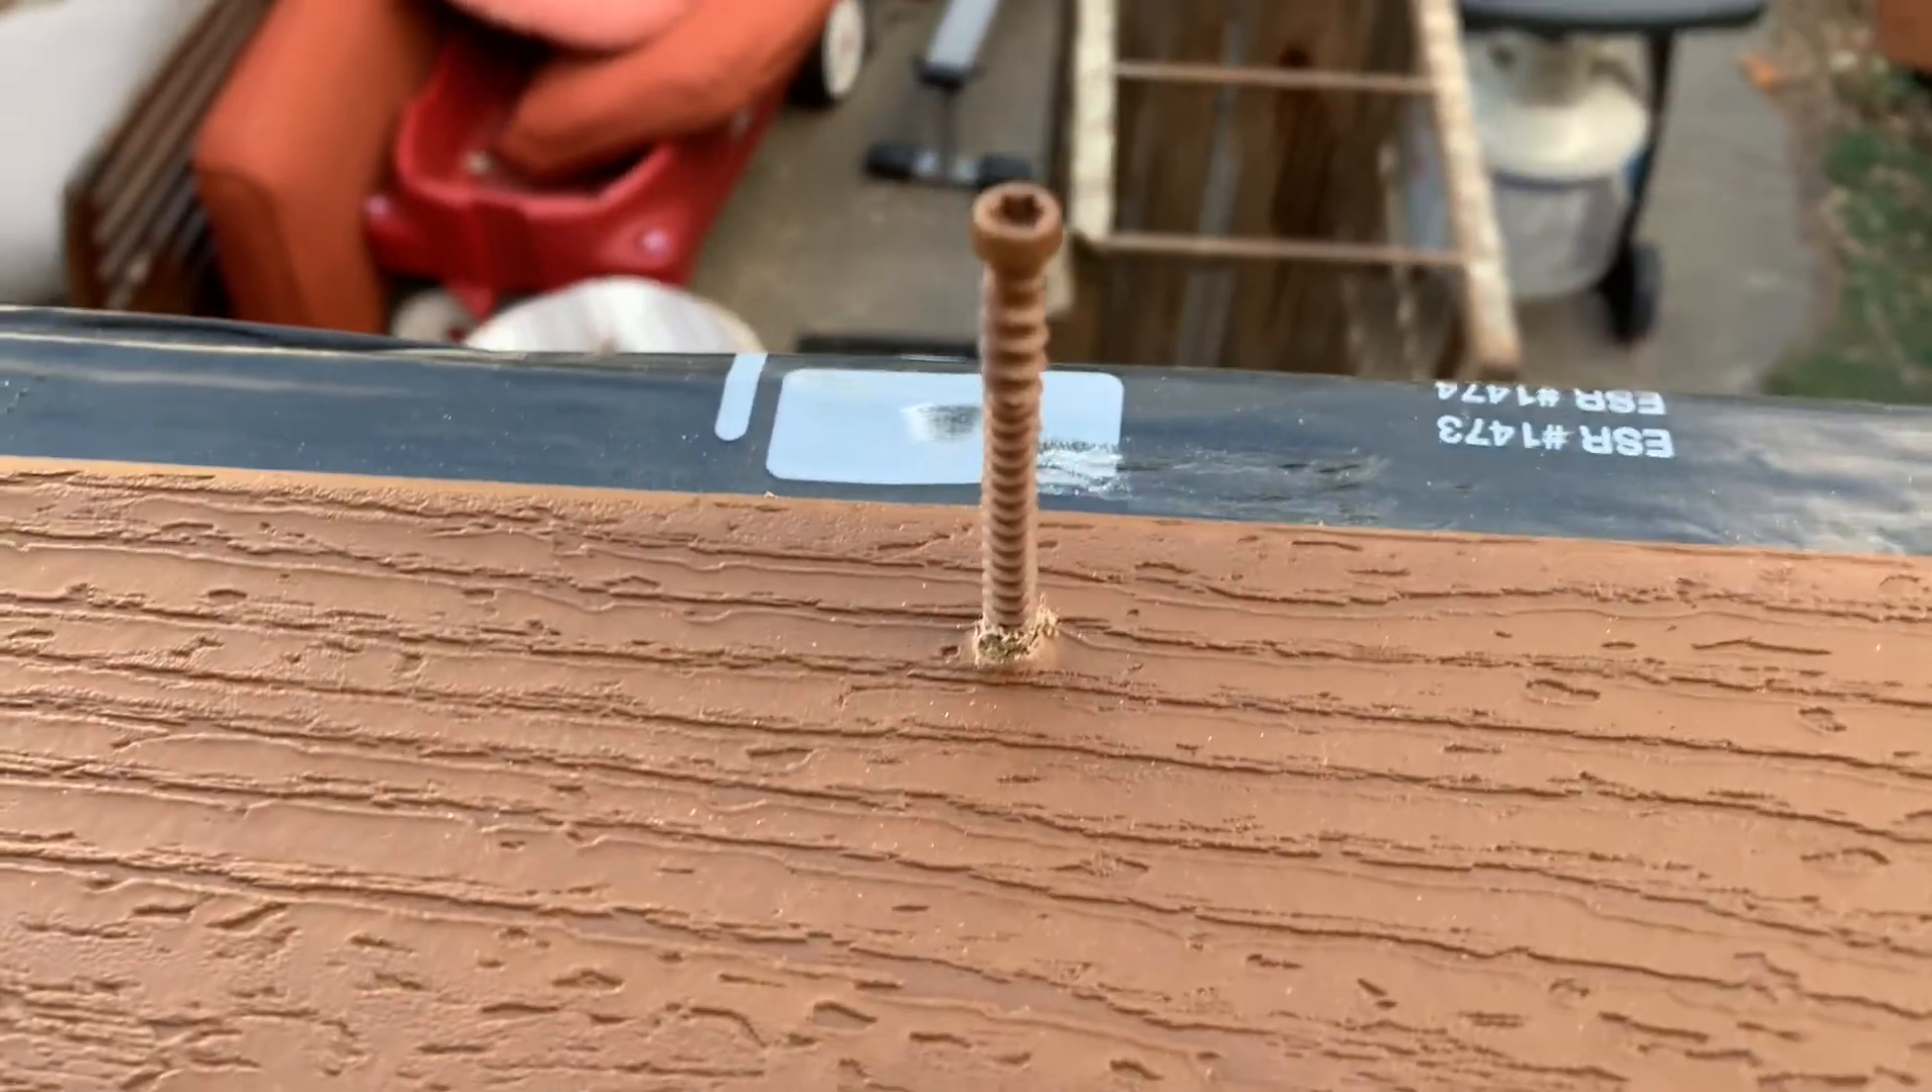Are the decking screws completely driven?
No.